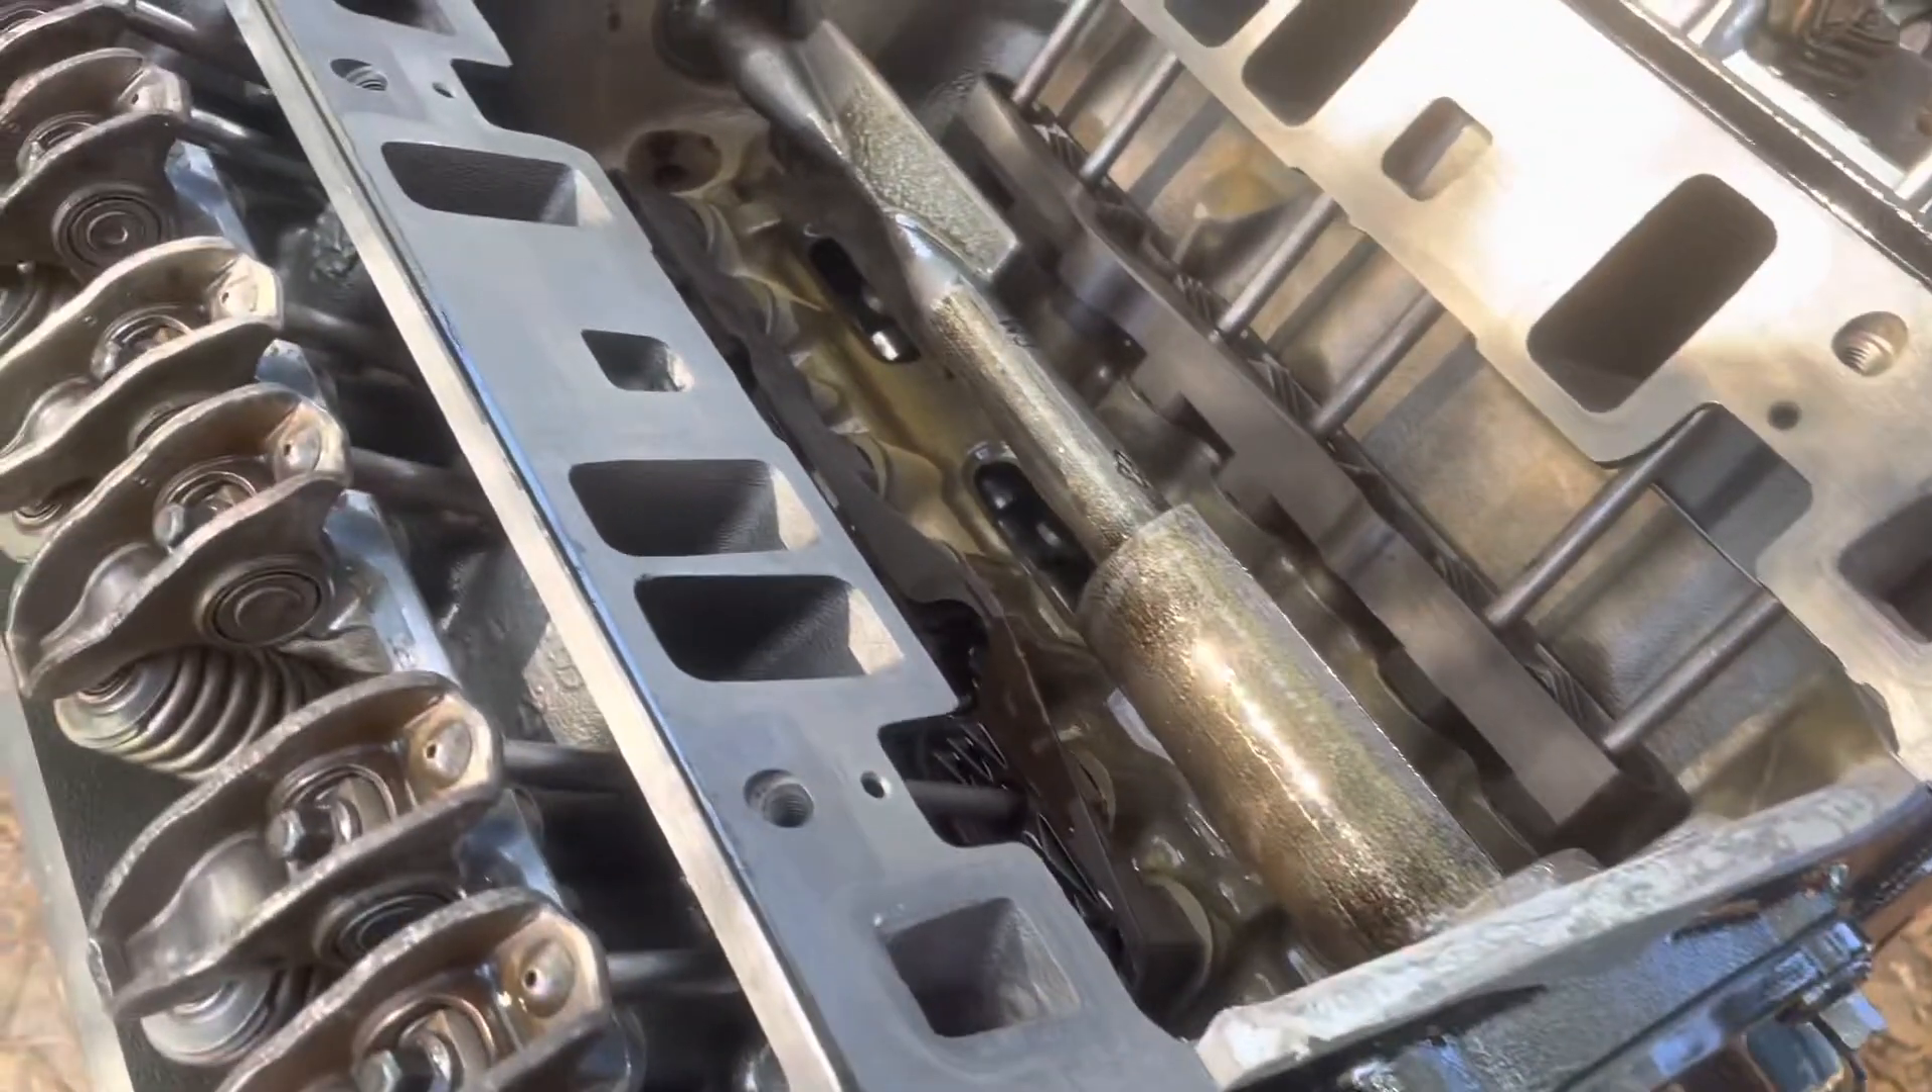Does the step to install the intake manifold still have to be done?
Yes.